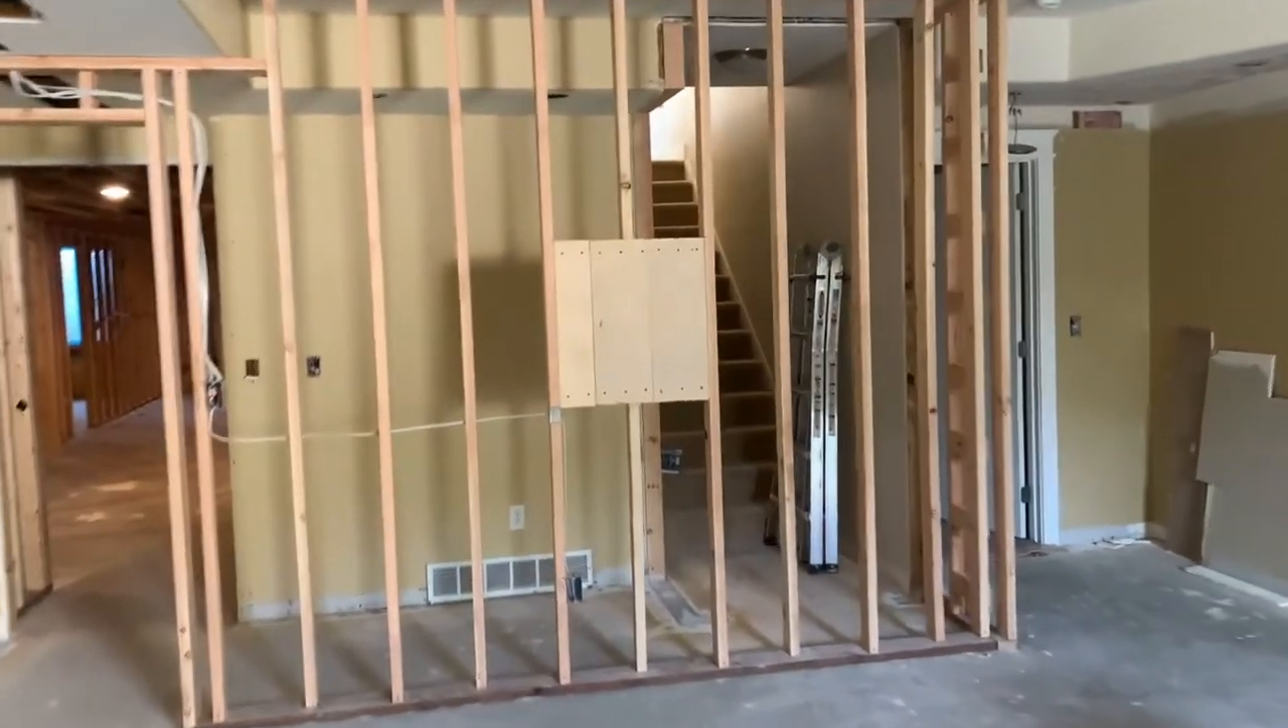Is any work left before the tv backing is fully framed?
No.